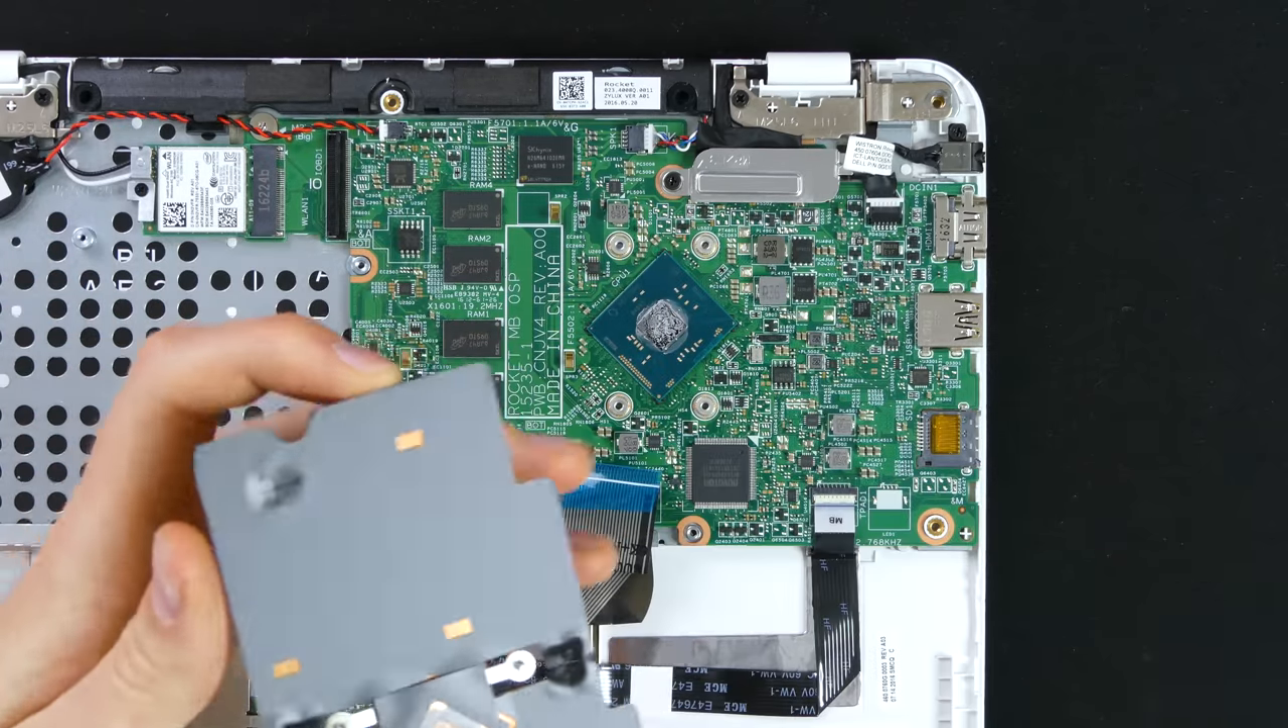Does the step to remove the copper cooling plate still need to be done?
No.